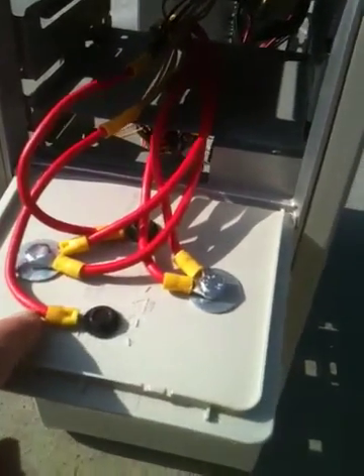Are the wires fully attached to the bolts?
Yes.